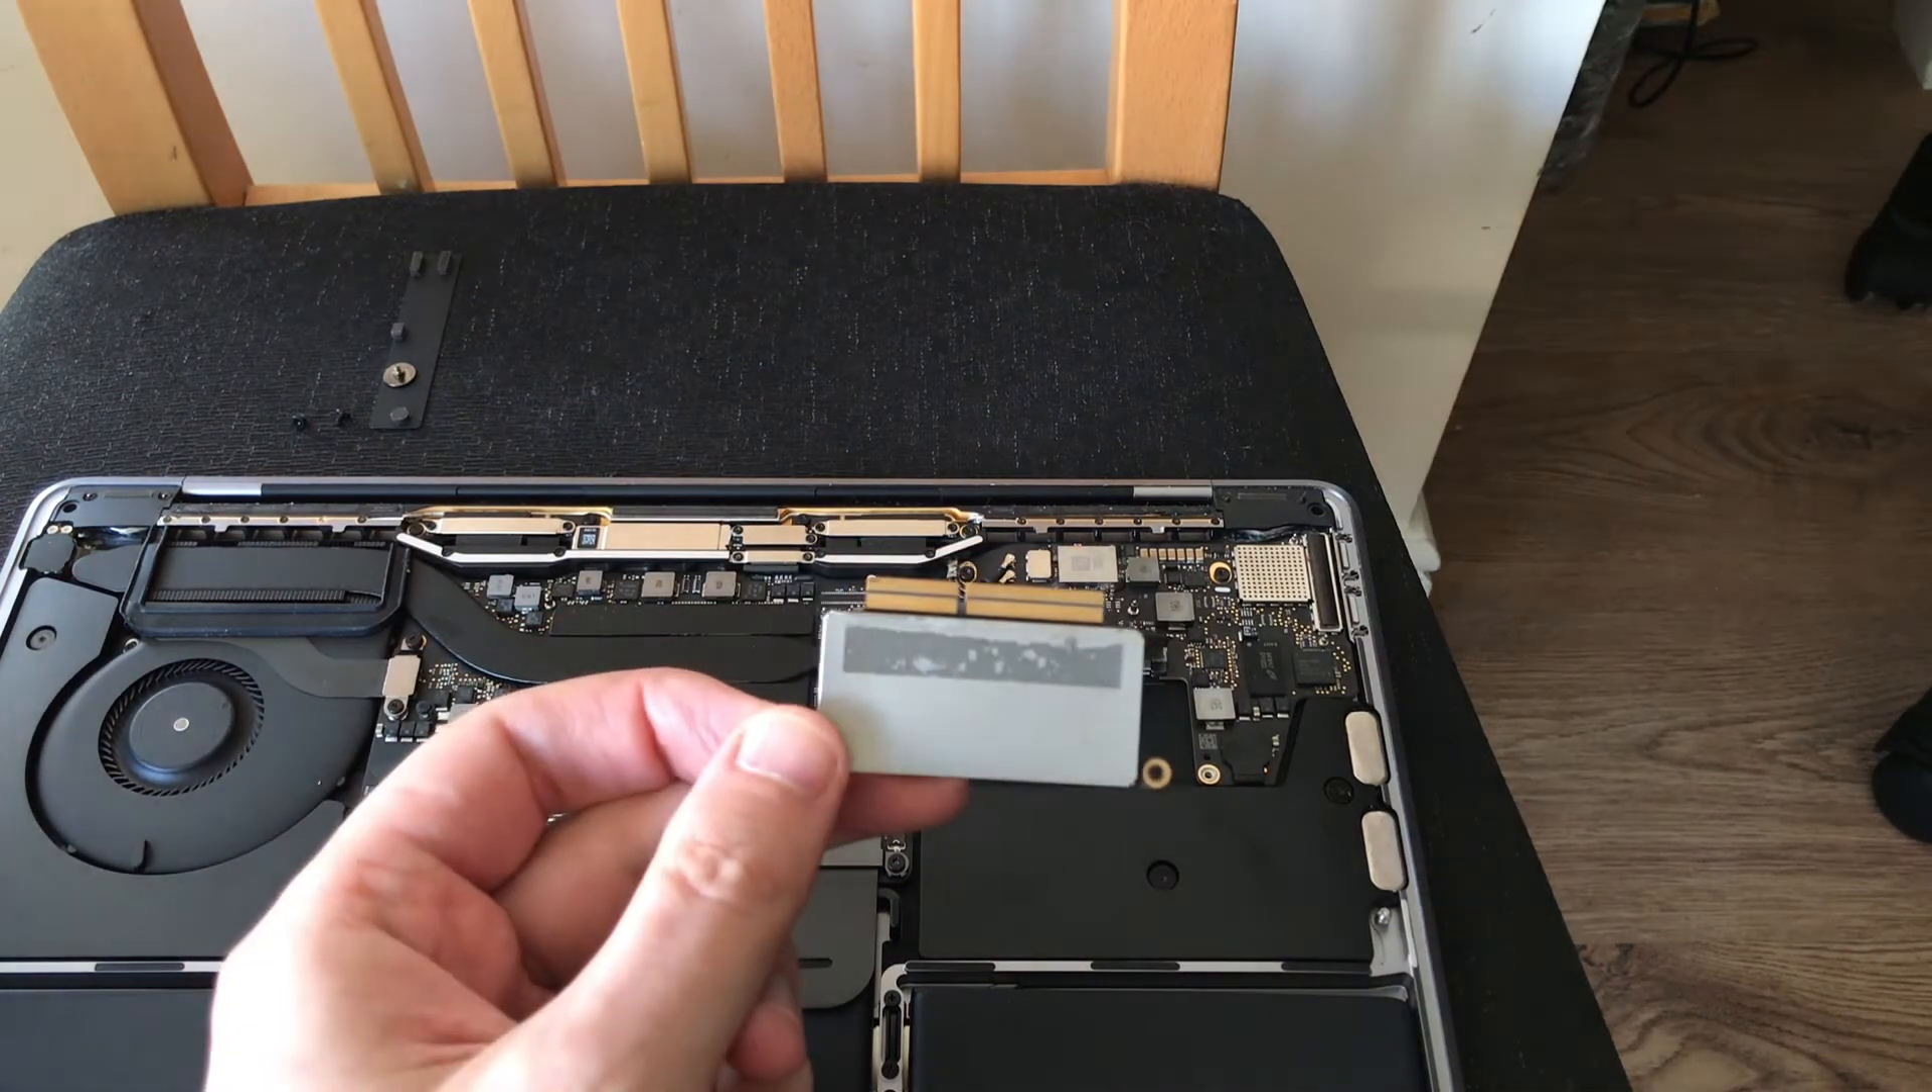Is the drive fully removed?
Yes.